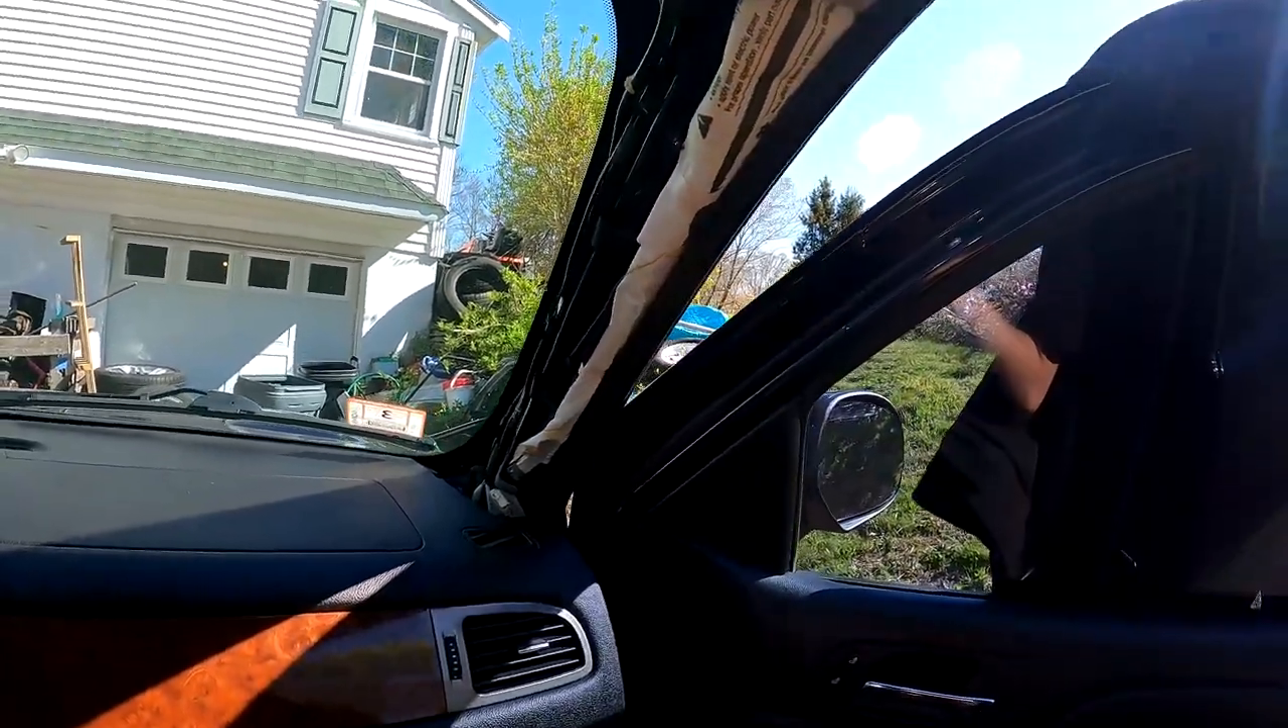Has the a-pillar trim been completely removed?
Yes.